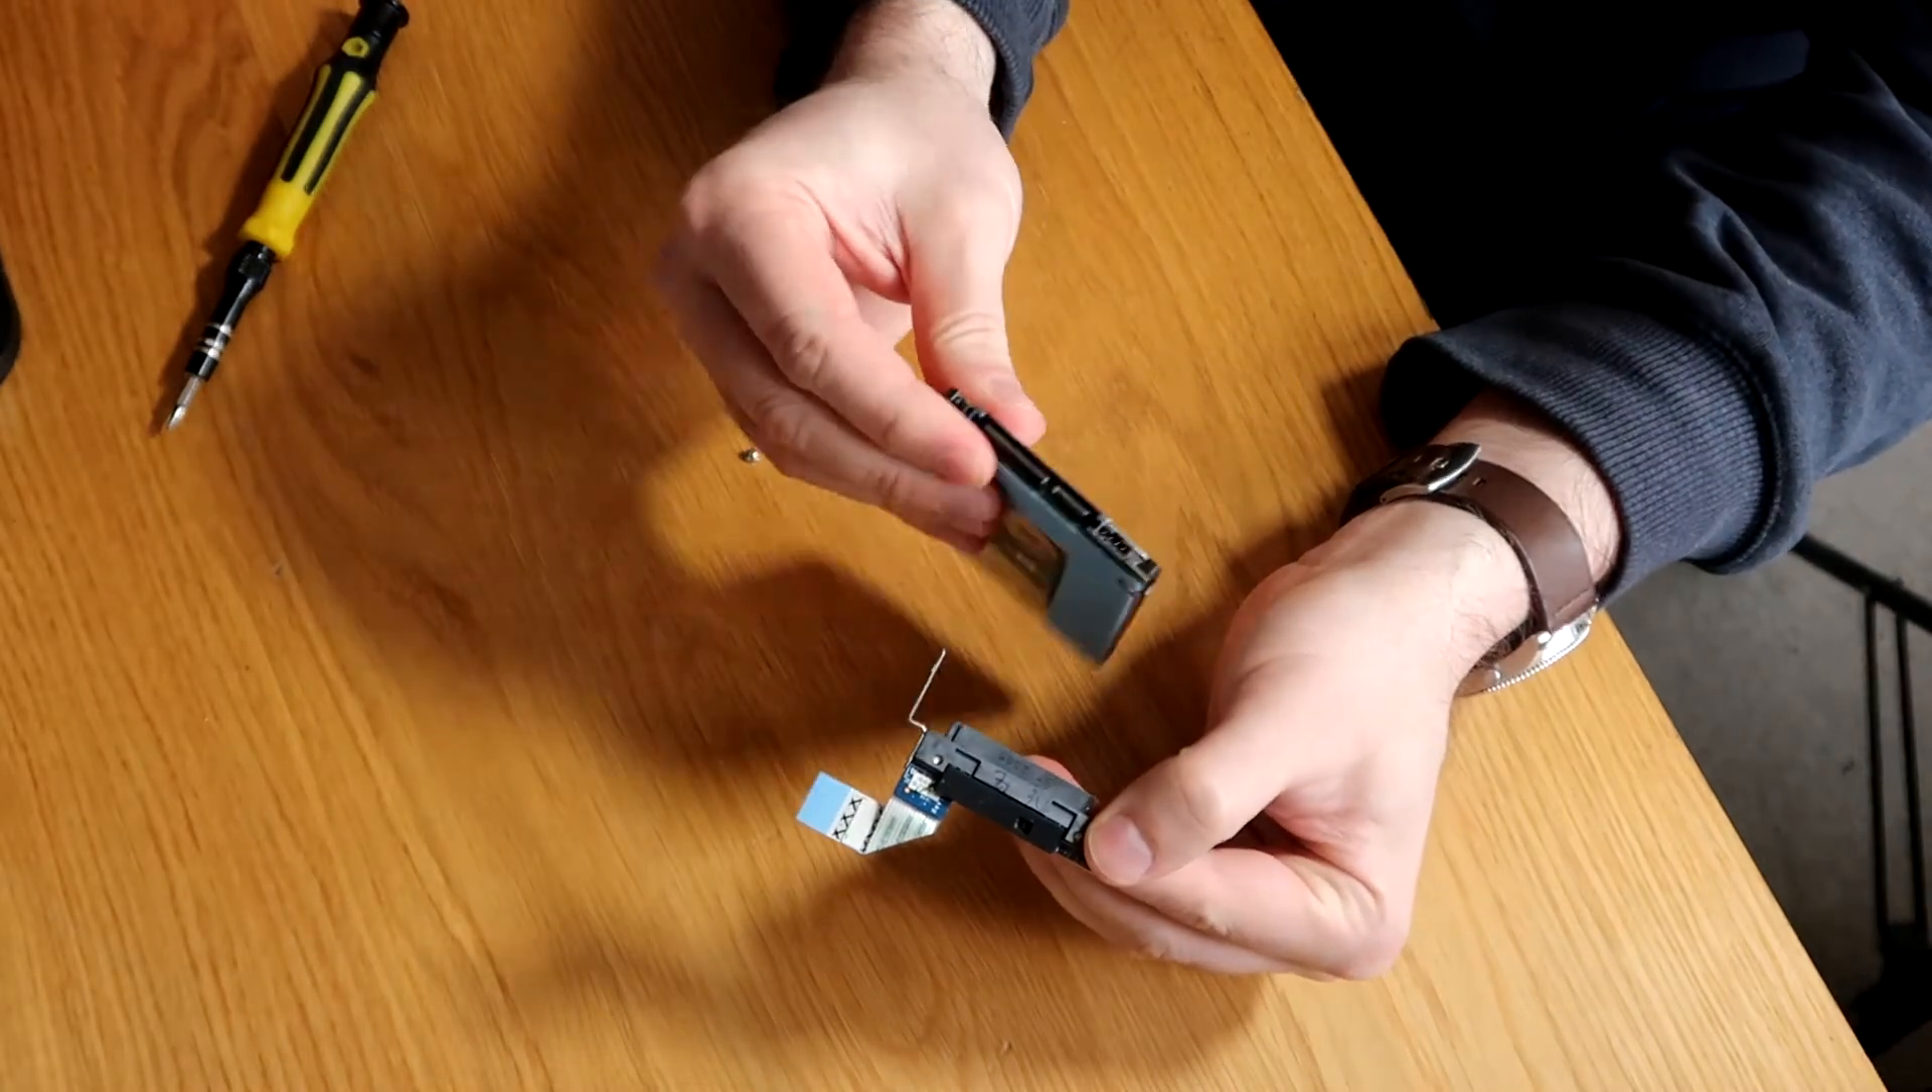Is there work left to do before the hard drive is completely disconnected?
No.